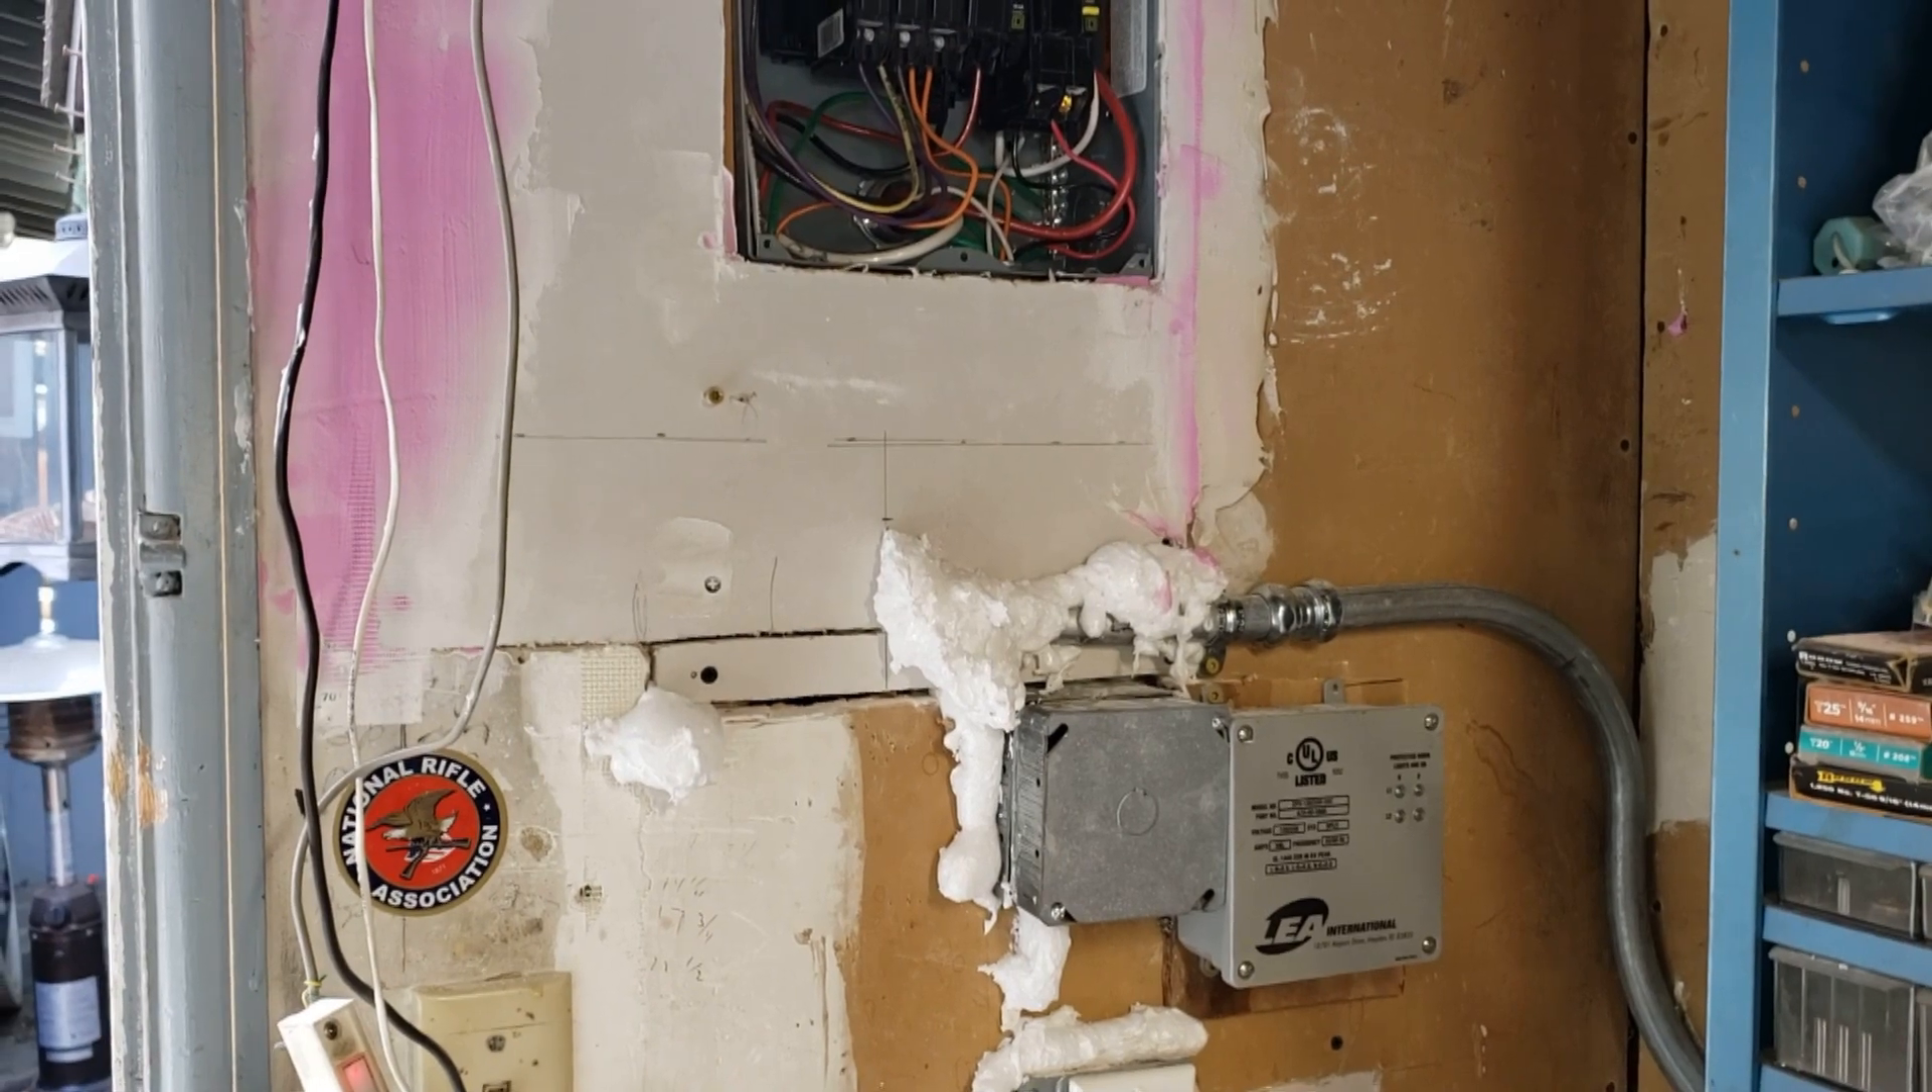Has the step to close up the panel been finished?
No.